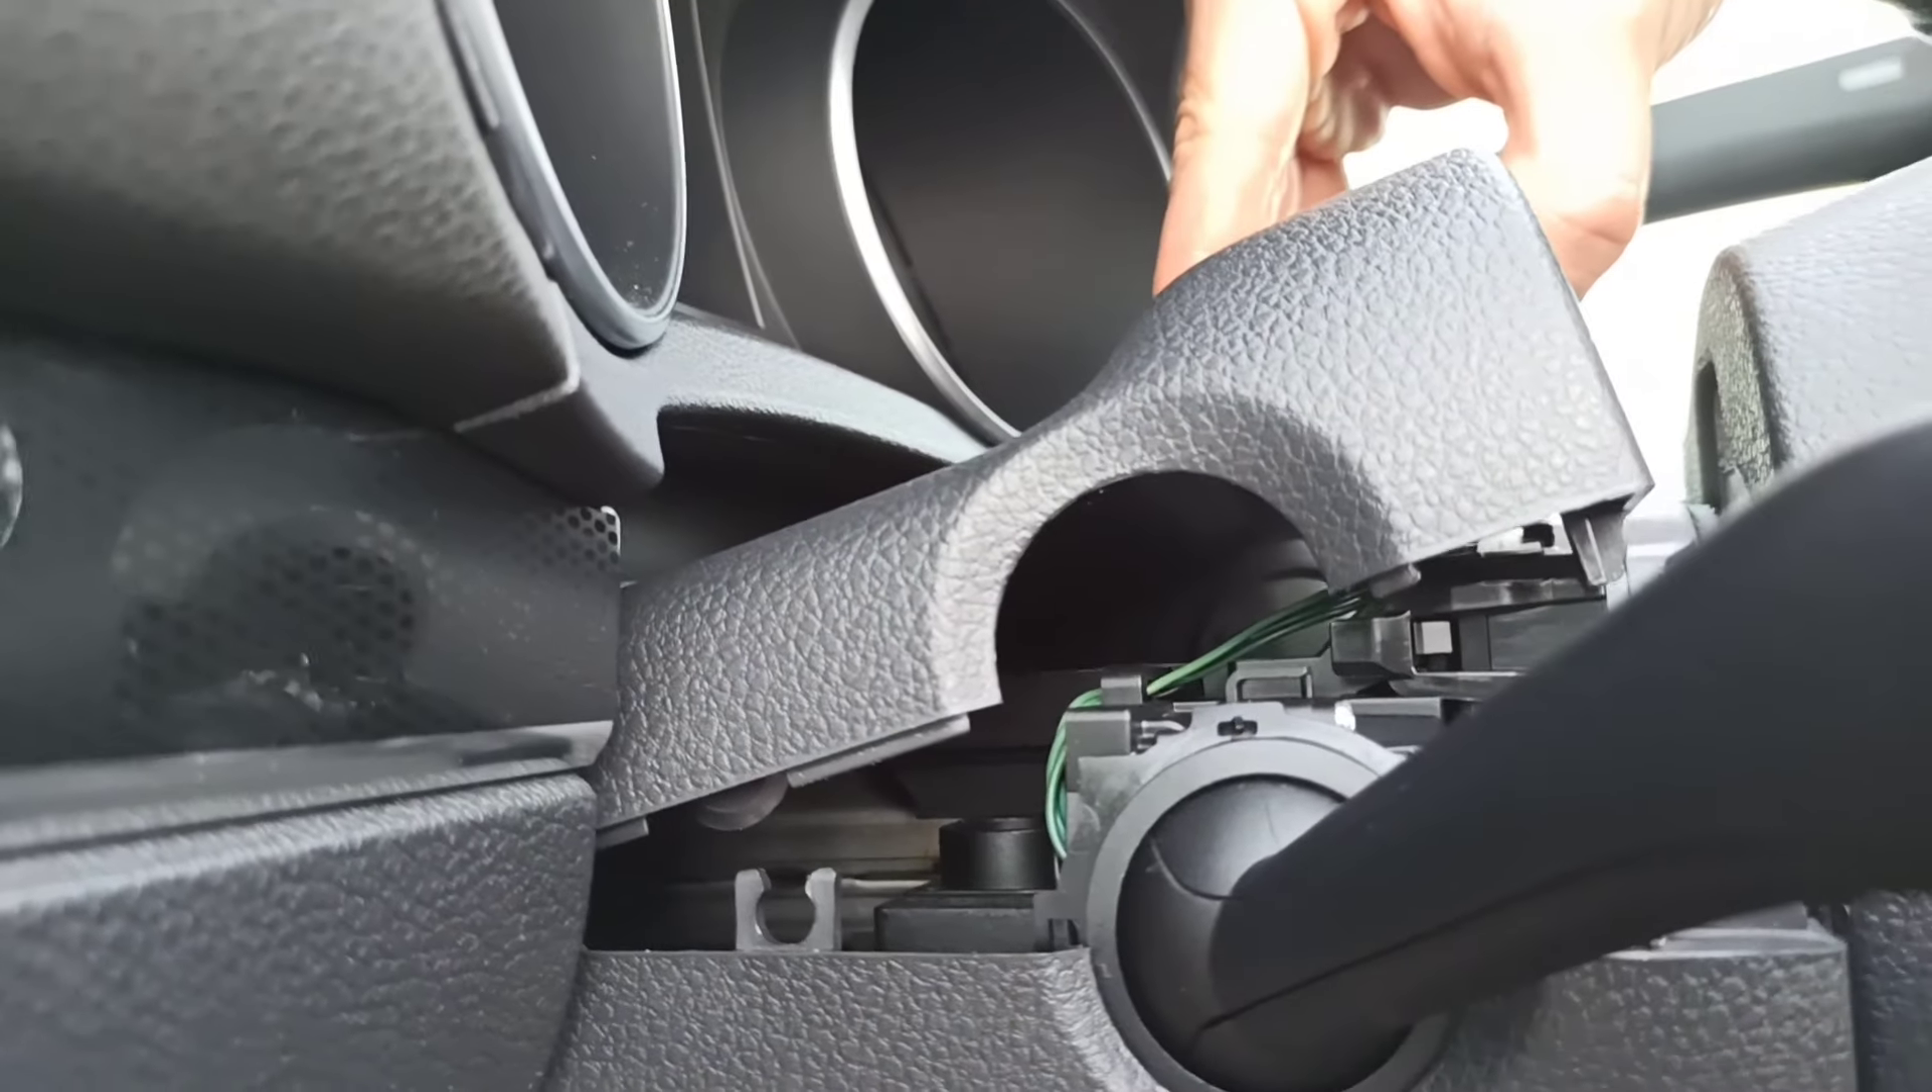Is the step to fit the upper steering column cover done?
No.